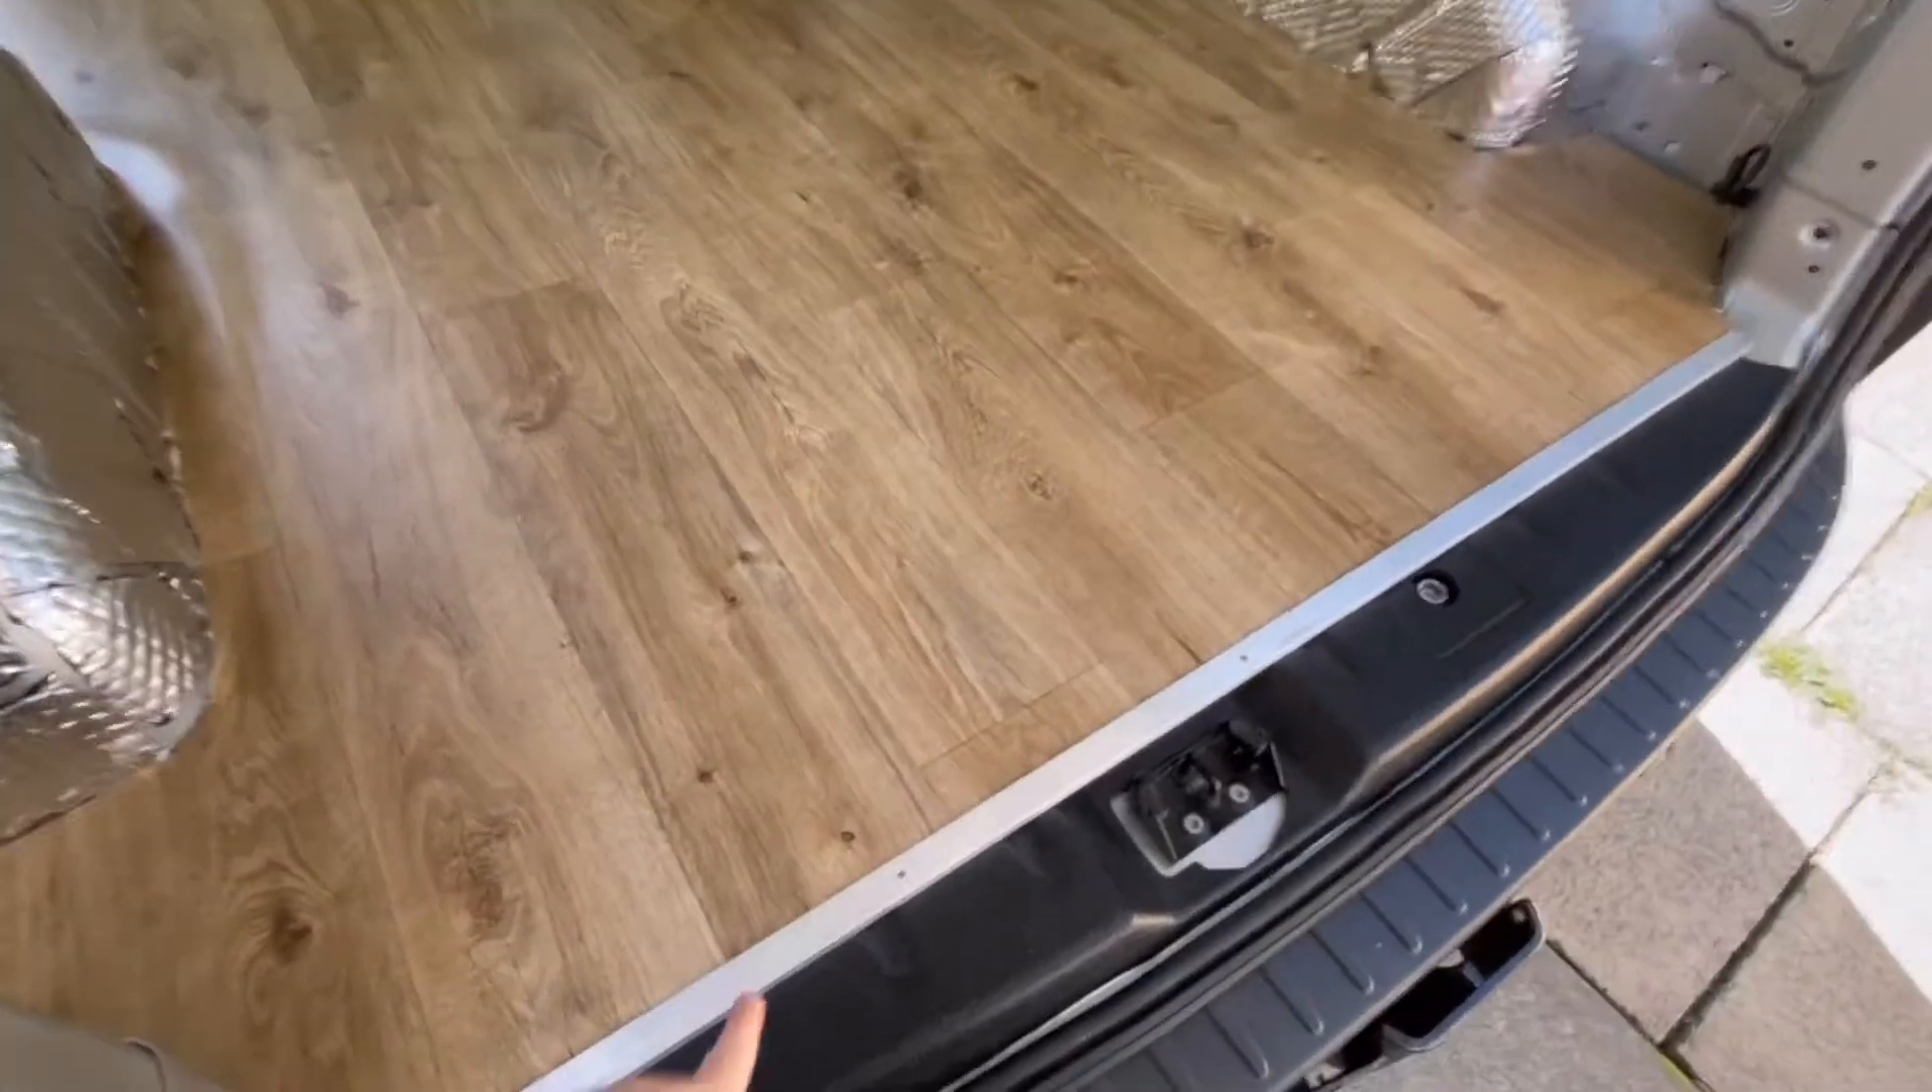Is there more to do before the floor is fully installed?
No.